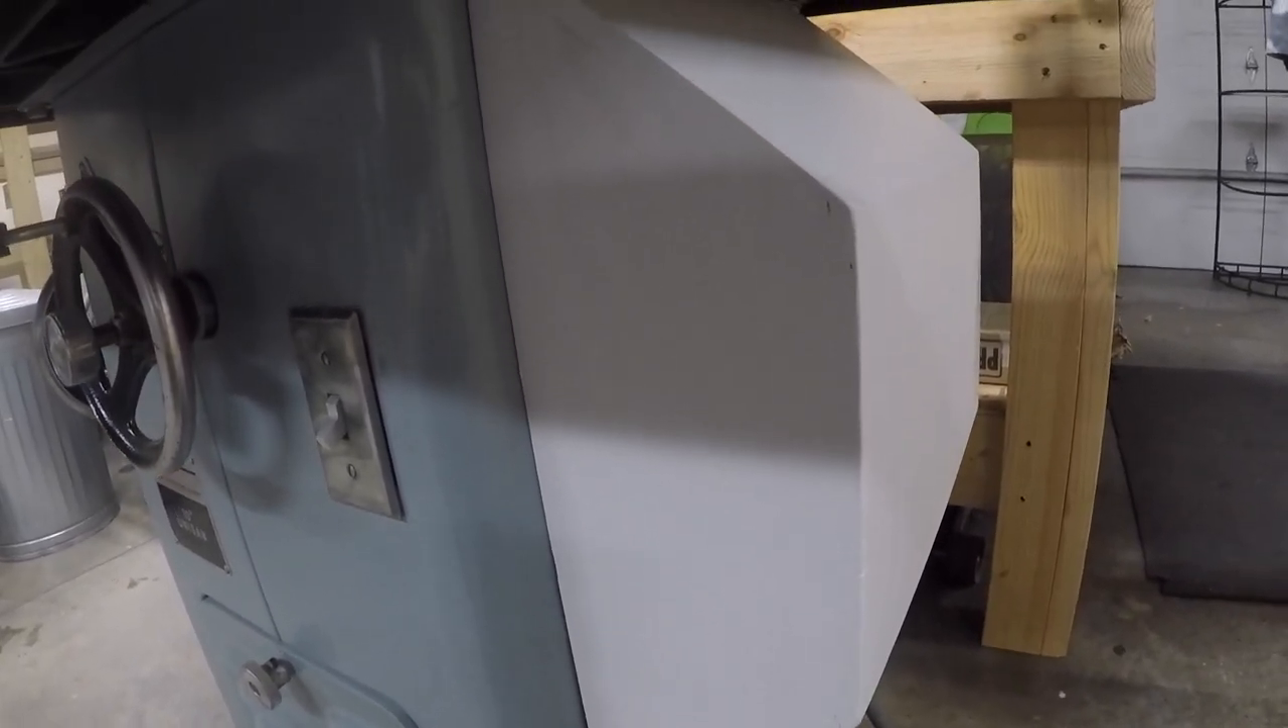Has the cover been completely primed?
Yes.